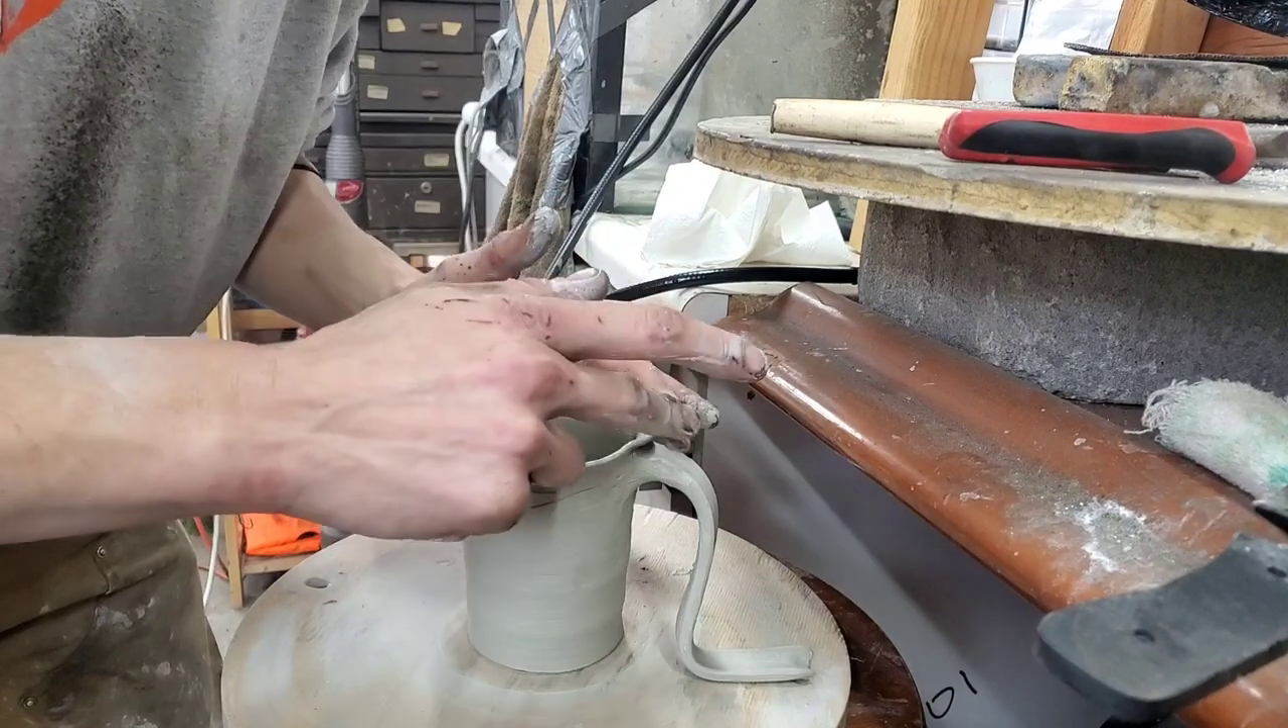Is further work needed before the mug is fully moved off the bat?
Yes.